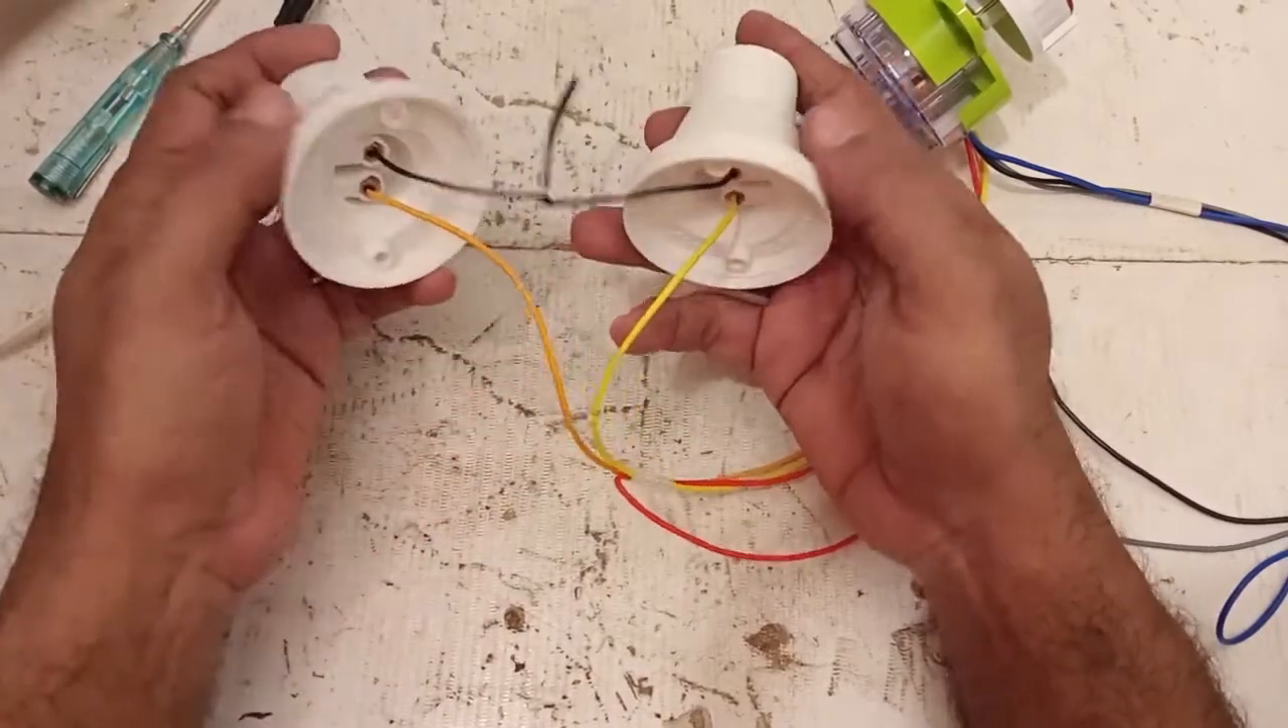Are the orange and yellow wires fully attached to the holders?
Yes.